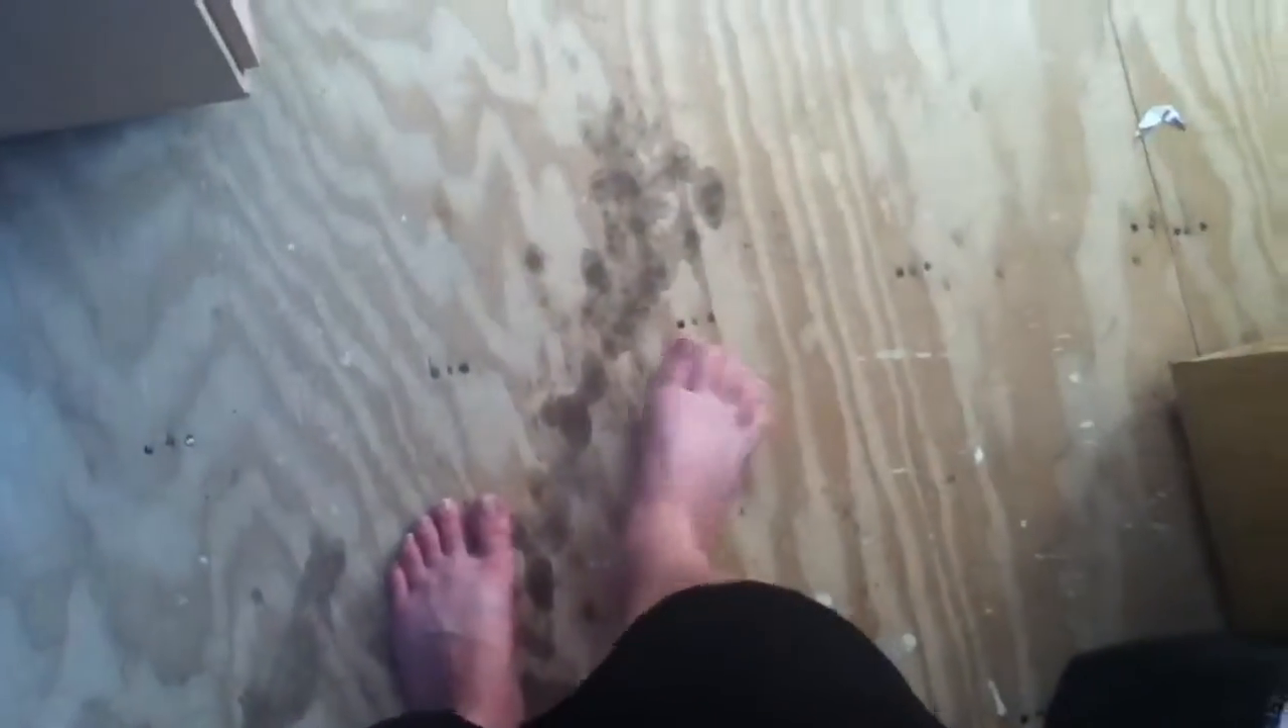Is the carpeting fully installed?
No.